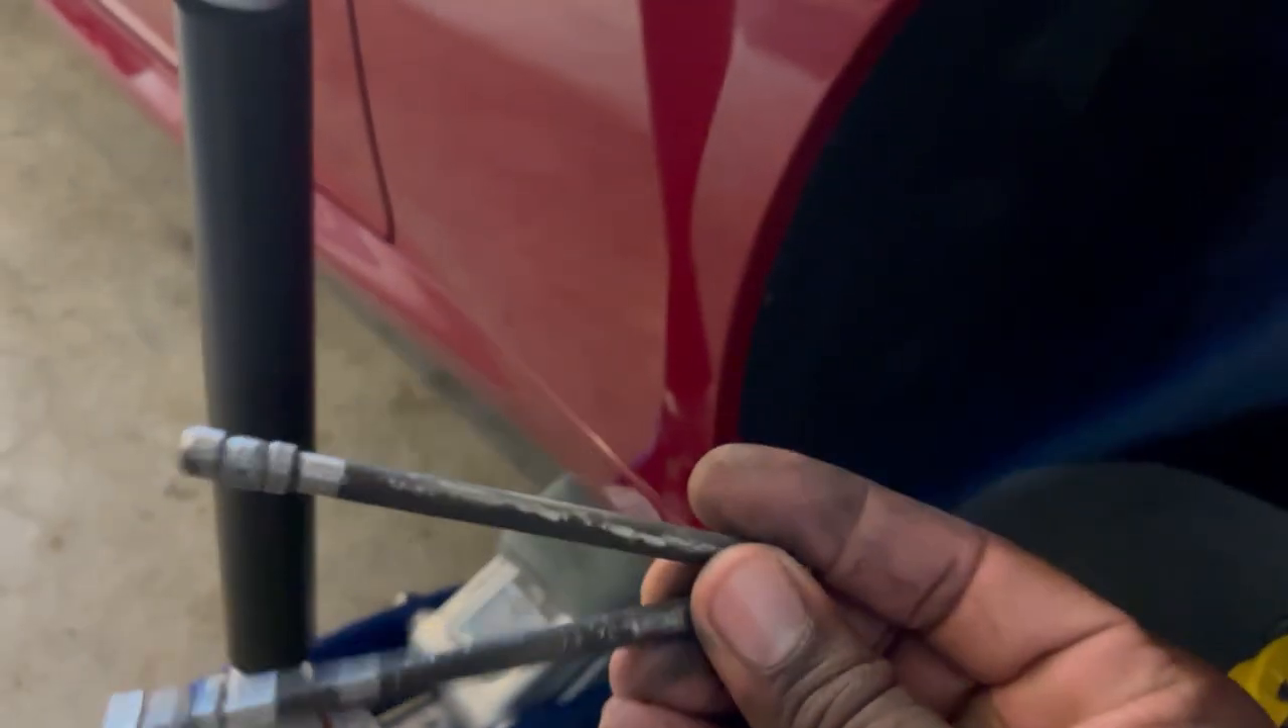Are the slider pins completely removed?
Yes.